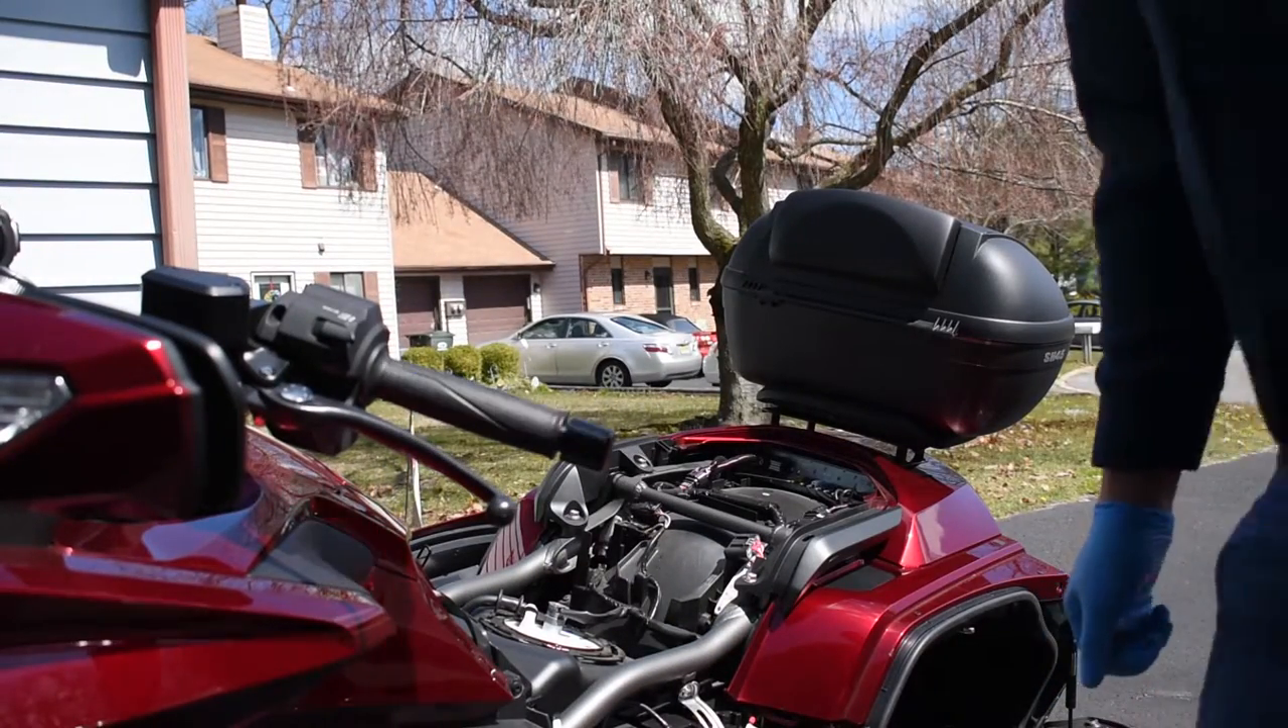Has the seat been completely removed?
Yes.